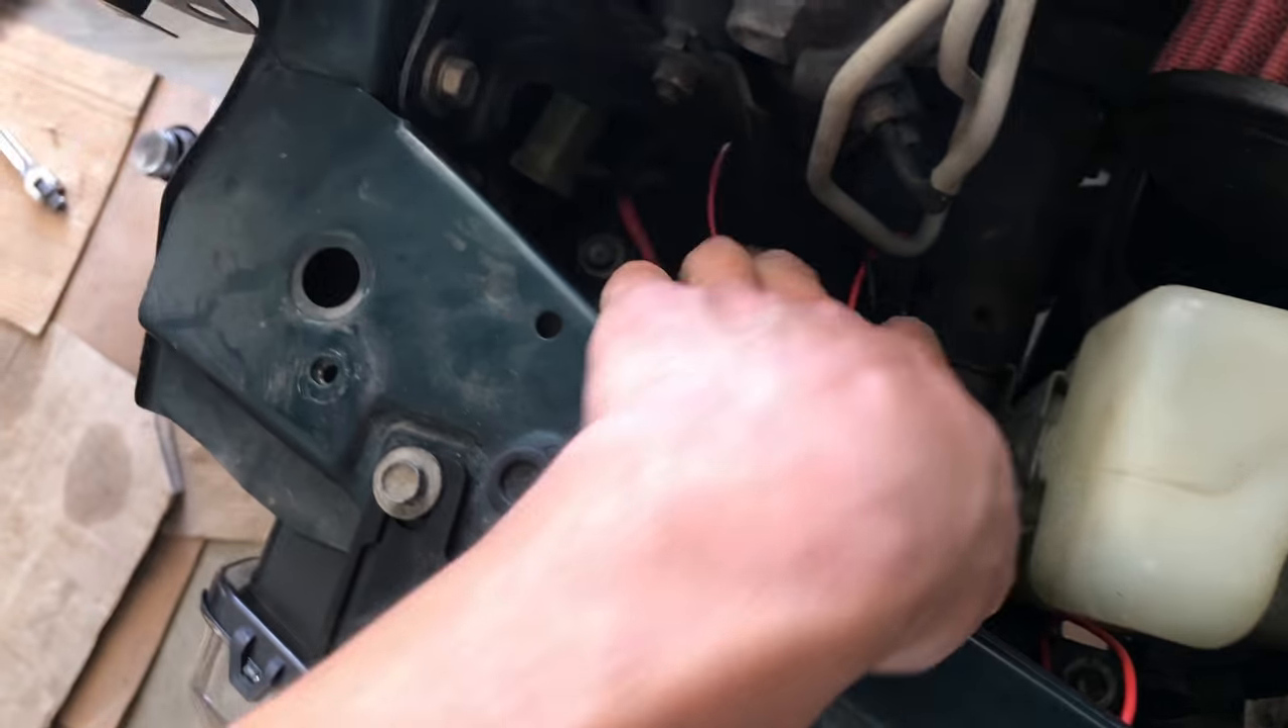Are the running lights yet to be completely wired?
Yes.